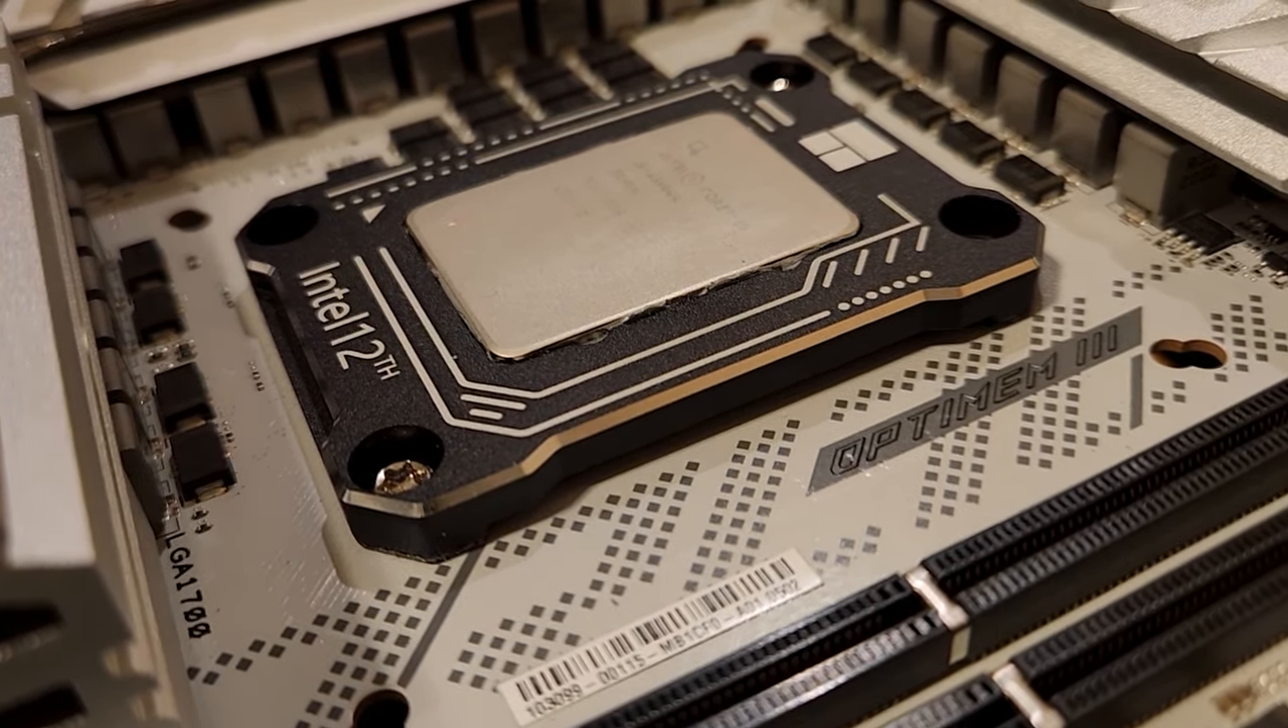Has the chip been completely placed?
Yes.